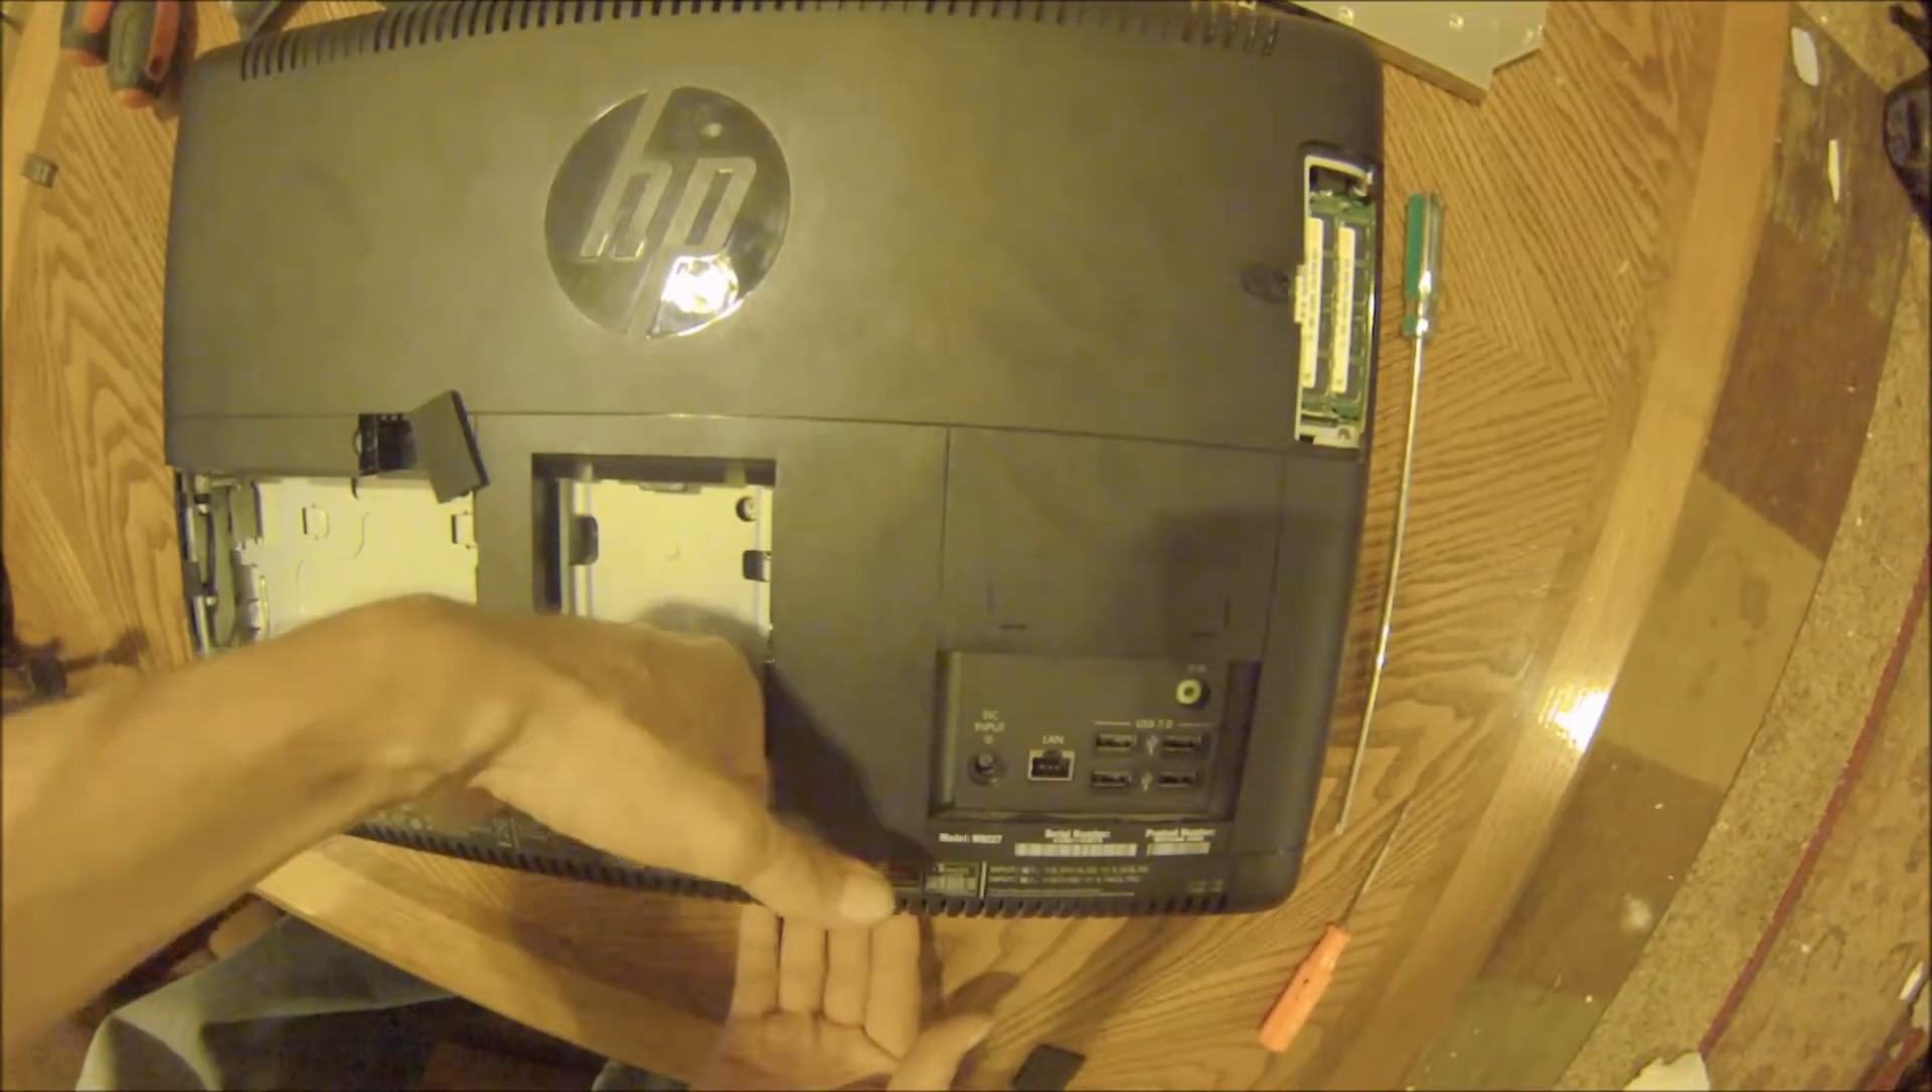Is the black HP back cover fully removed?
No.